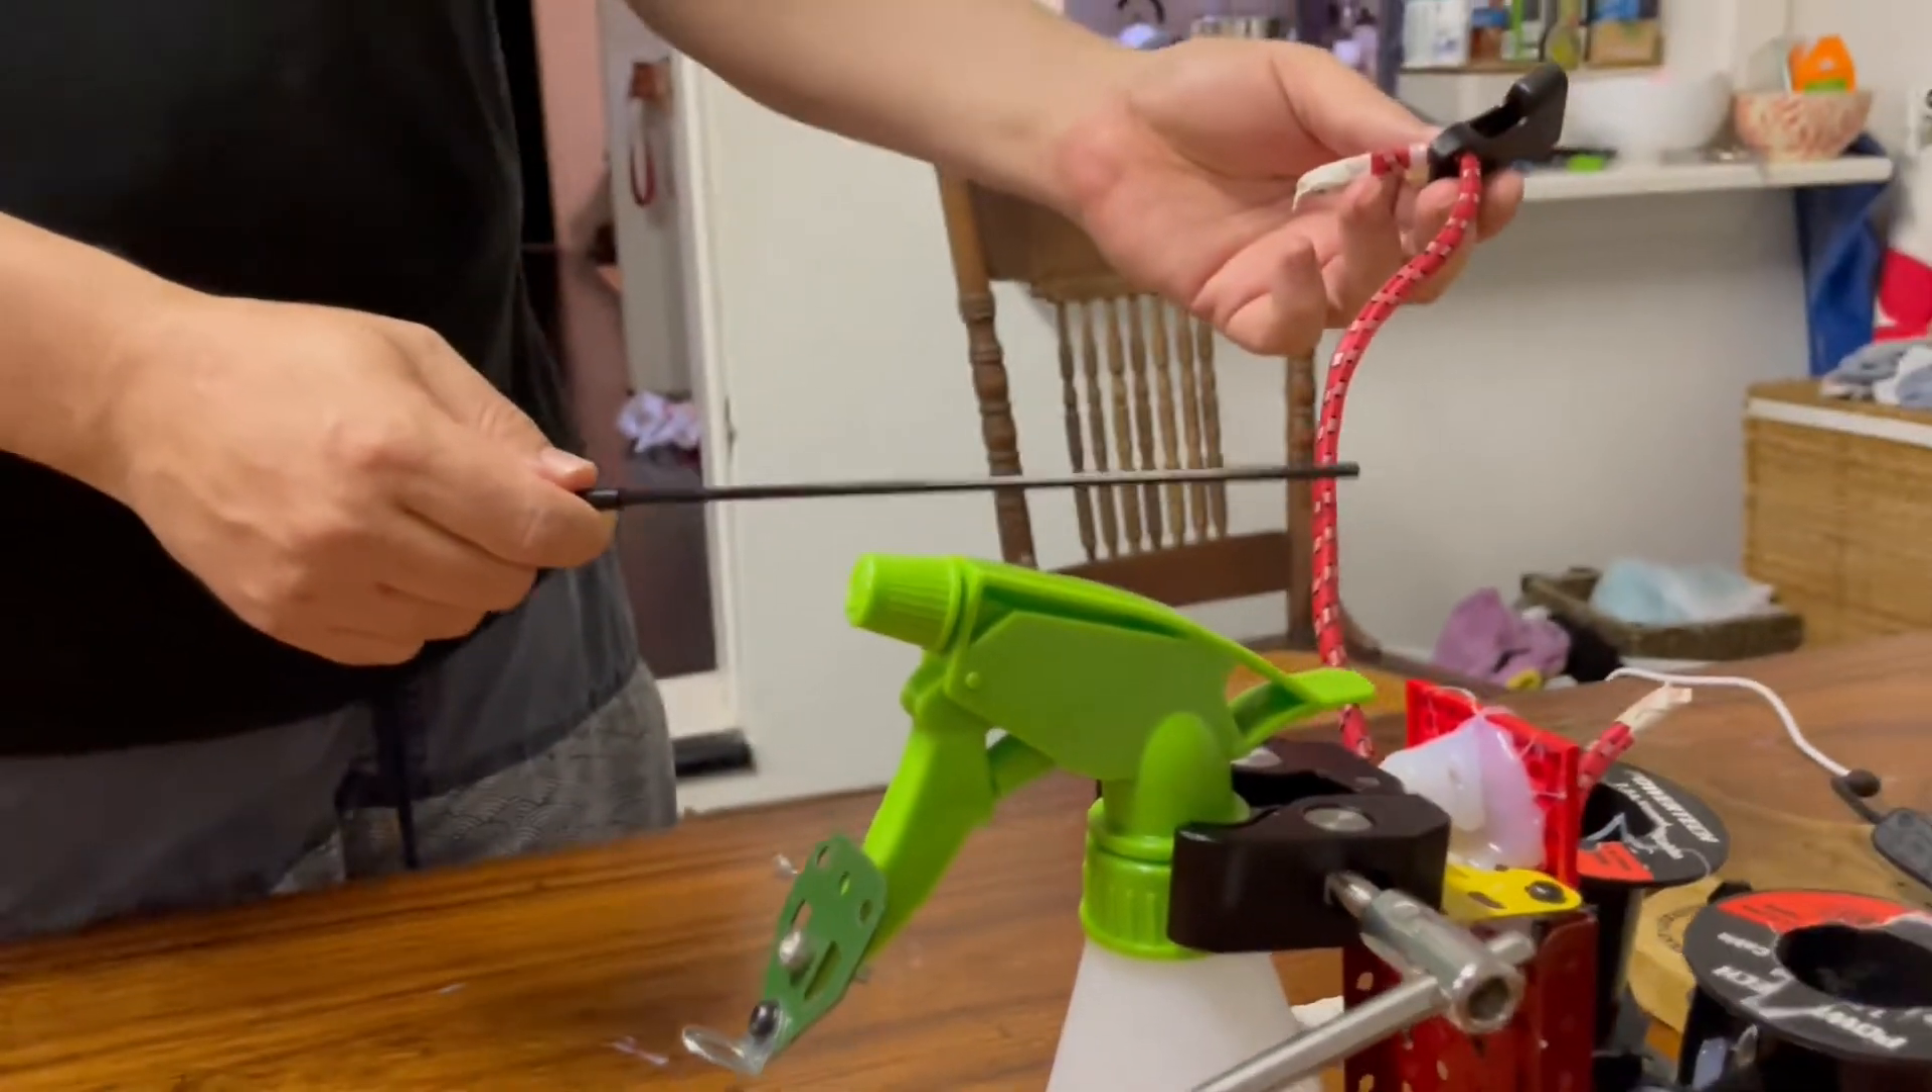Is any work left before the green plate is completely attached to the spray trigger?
No.